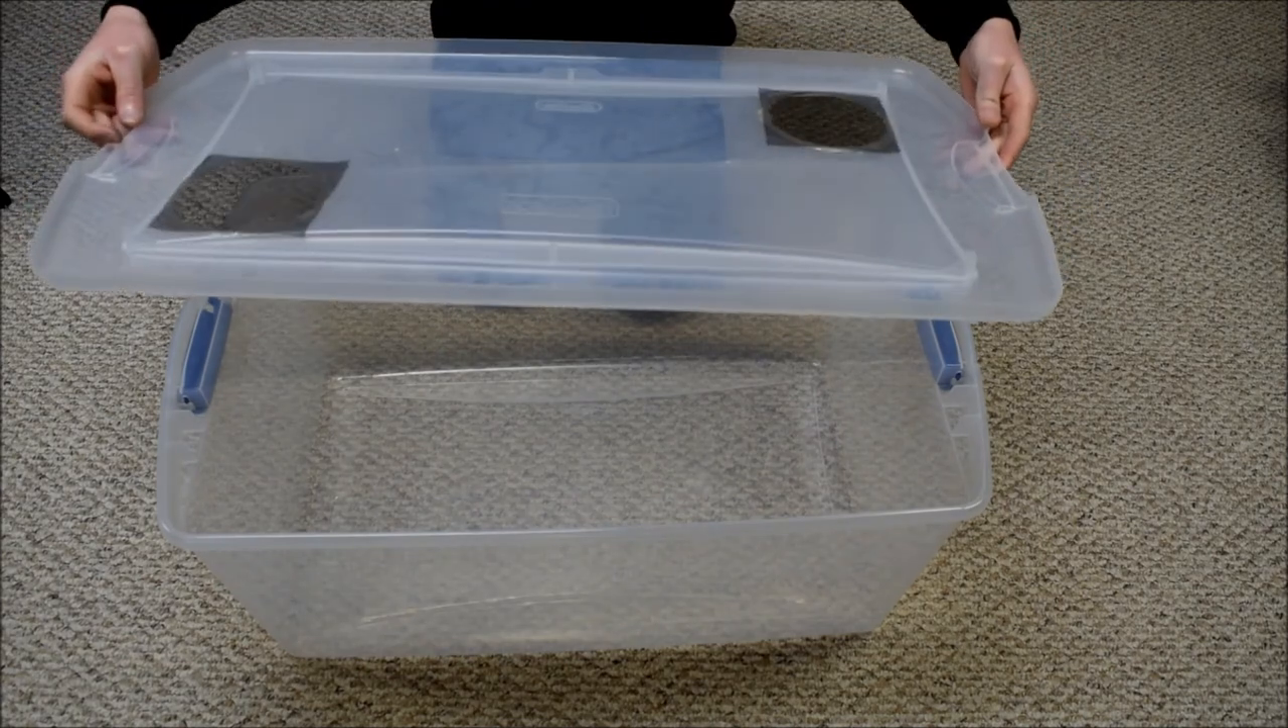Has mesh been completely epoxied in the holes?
Yes.